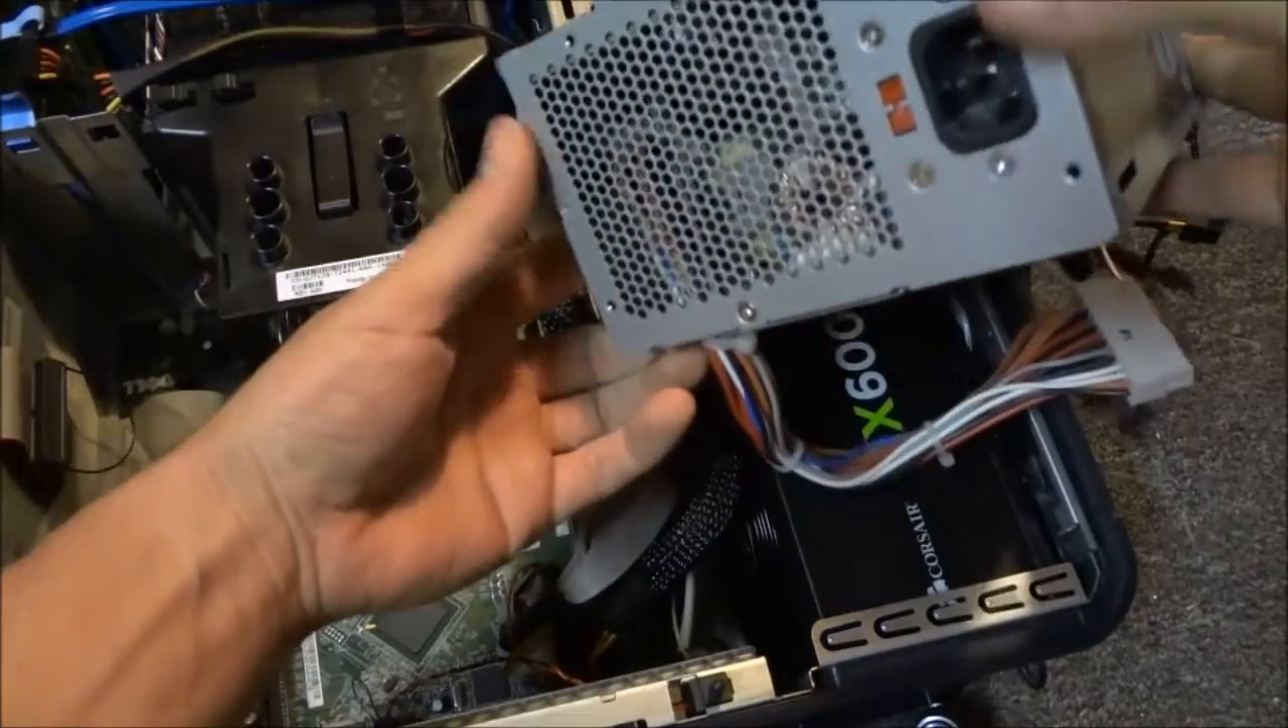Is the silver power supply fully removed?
Yes.